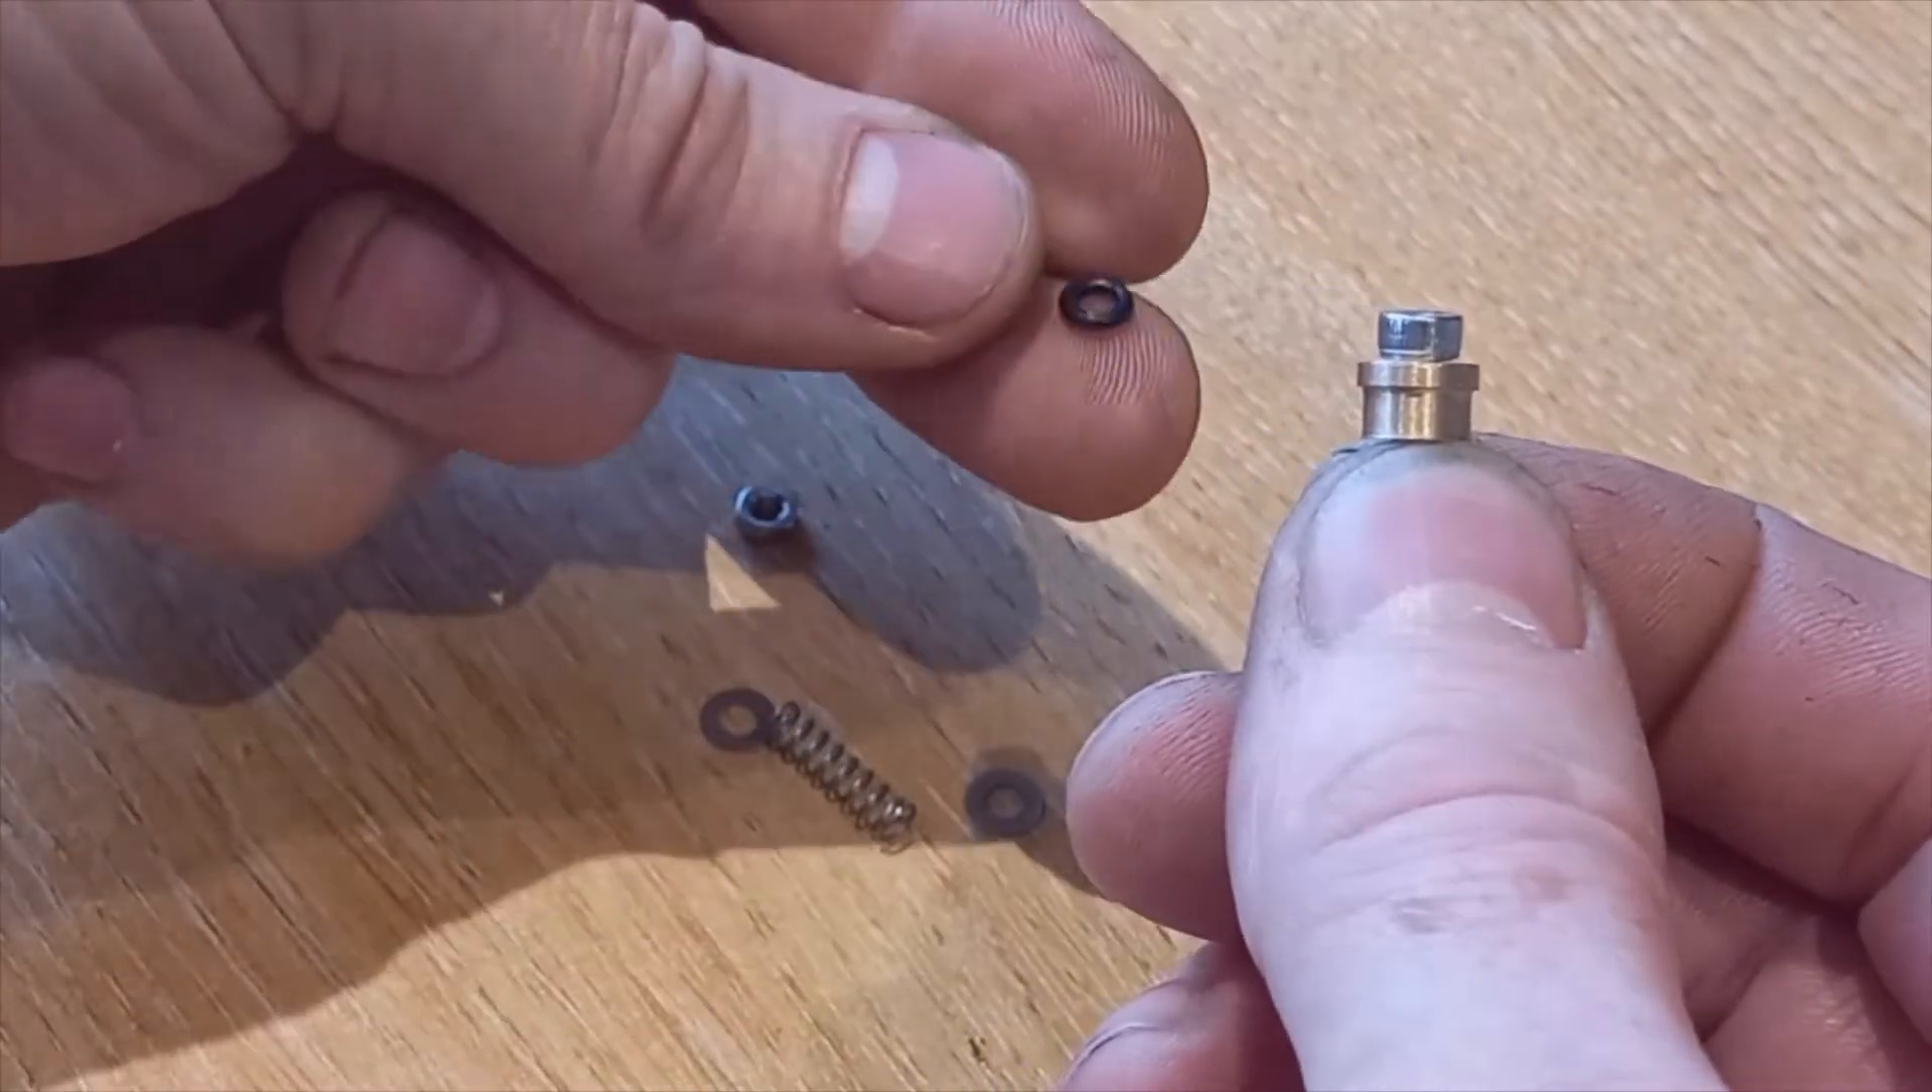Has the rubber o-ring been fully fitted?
No.